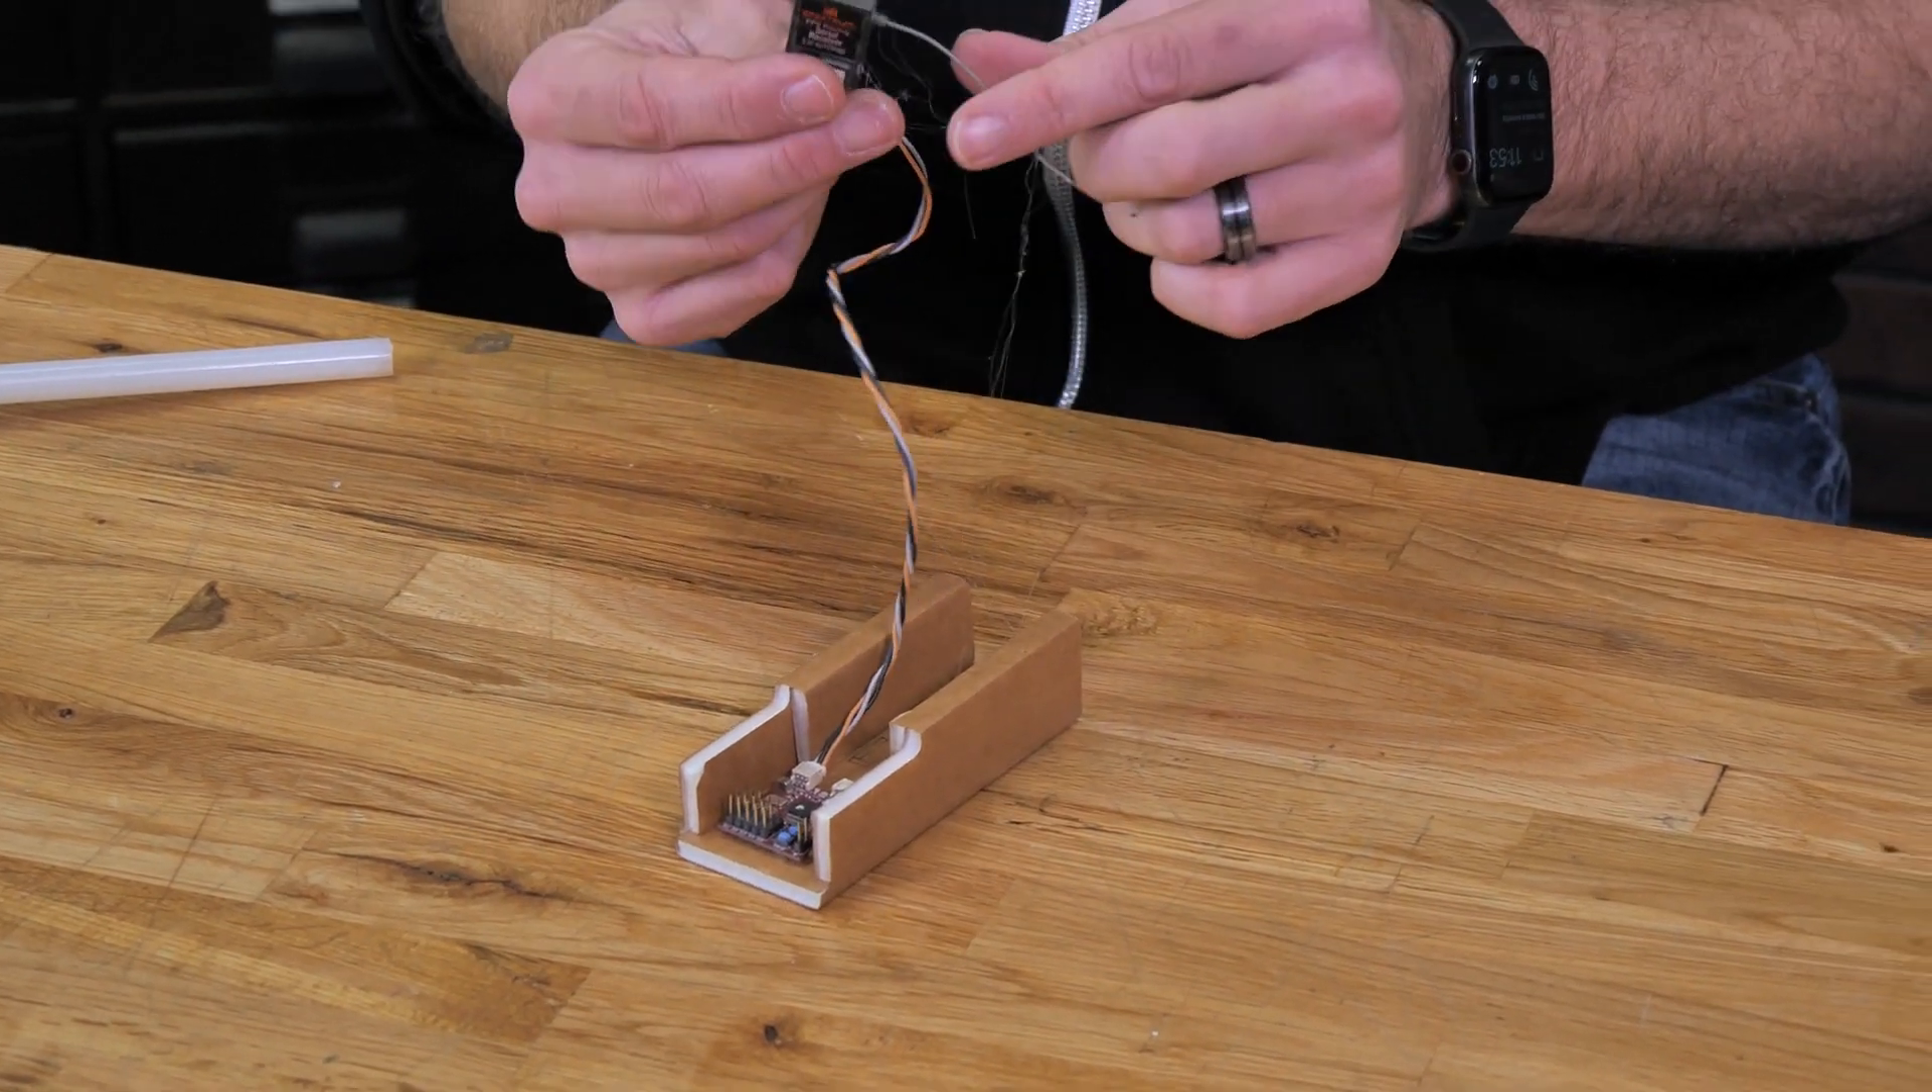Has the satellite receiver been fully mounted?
No.